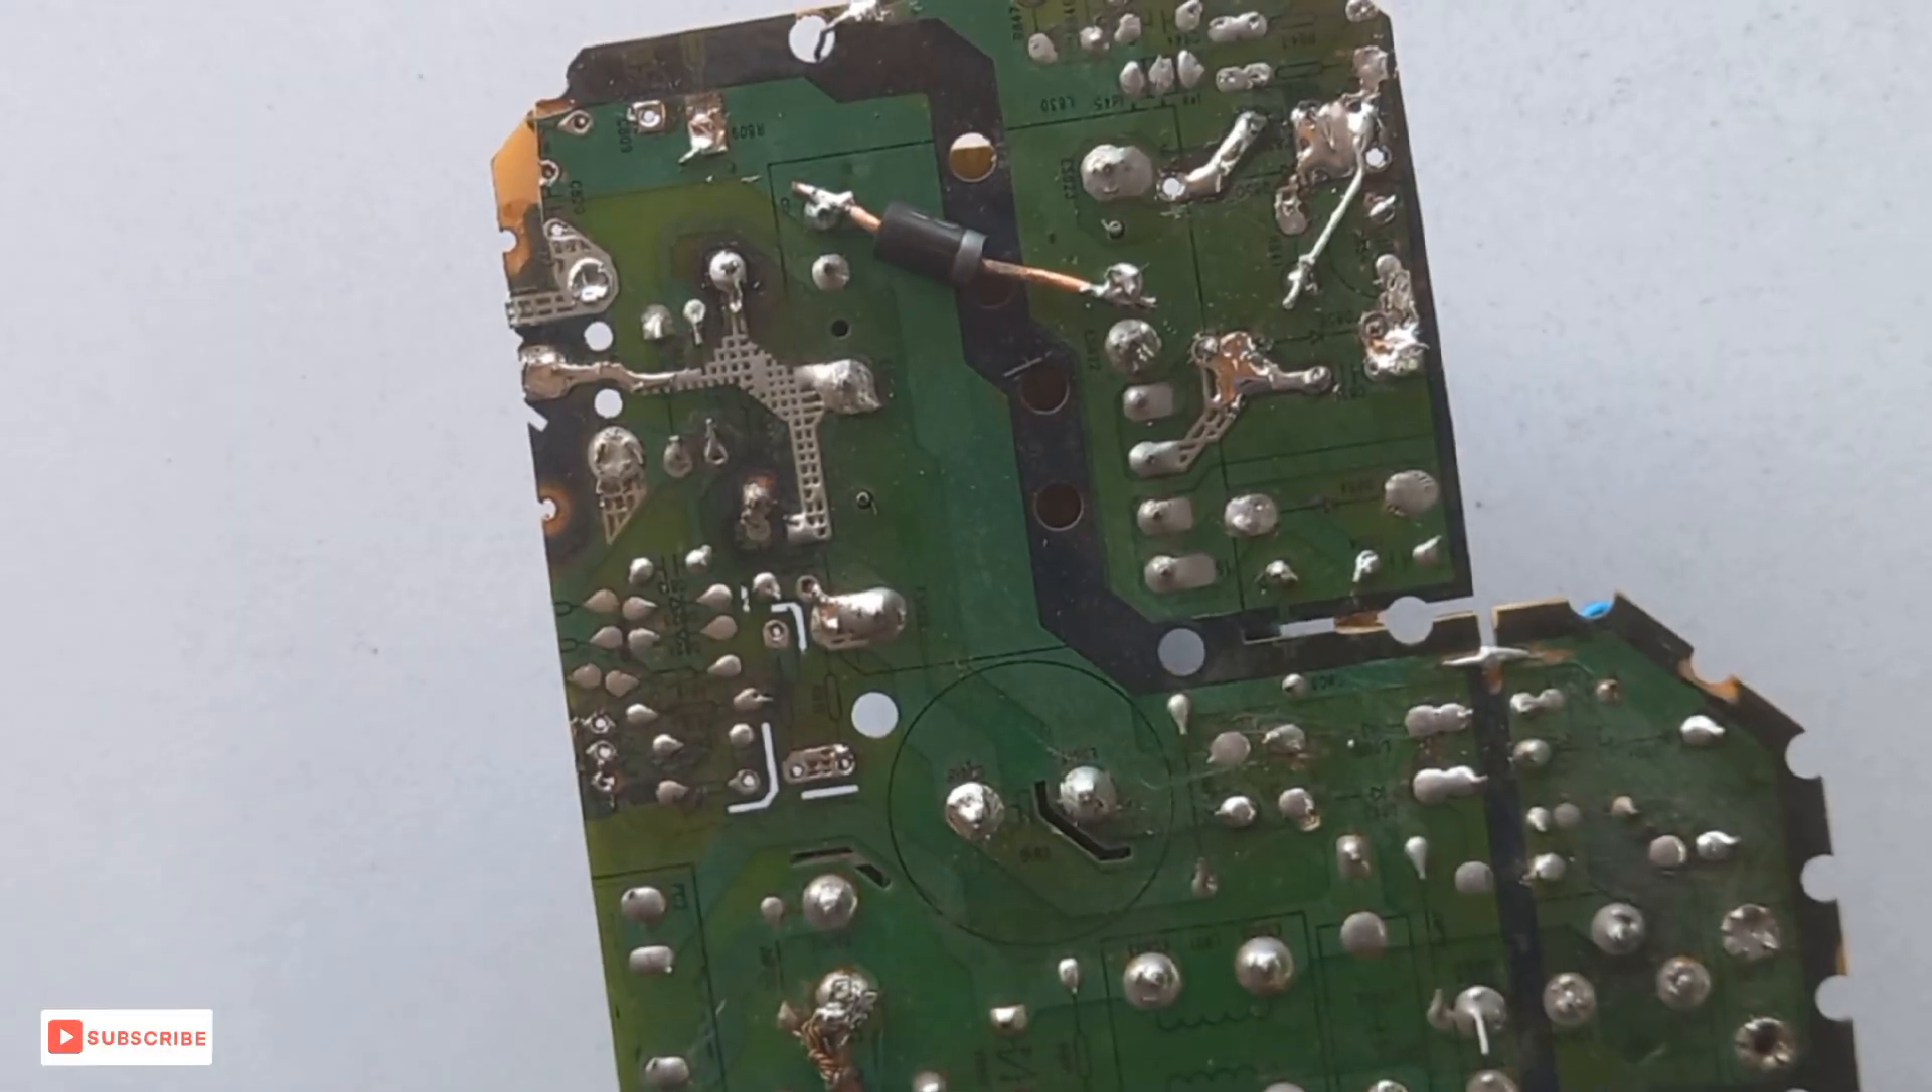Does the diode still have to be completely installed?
No.